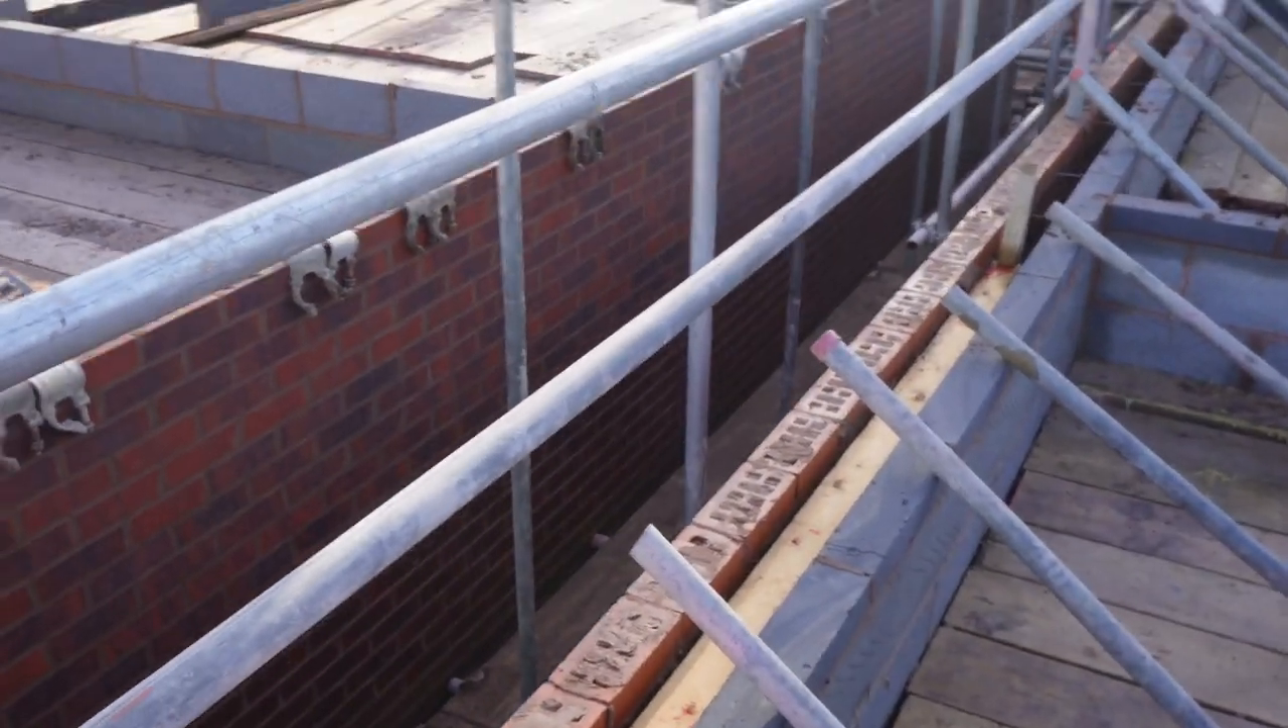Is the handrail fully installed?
Yes.